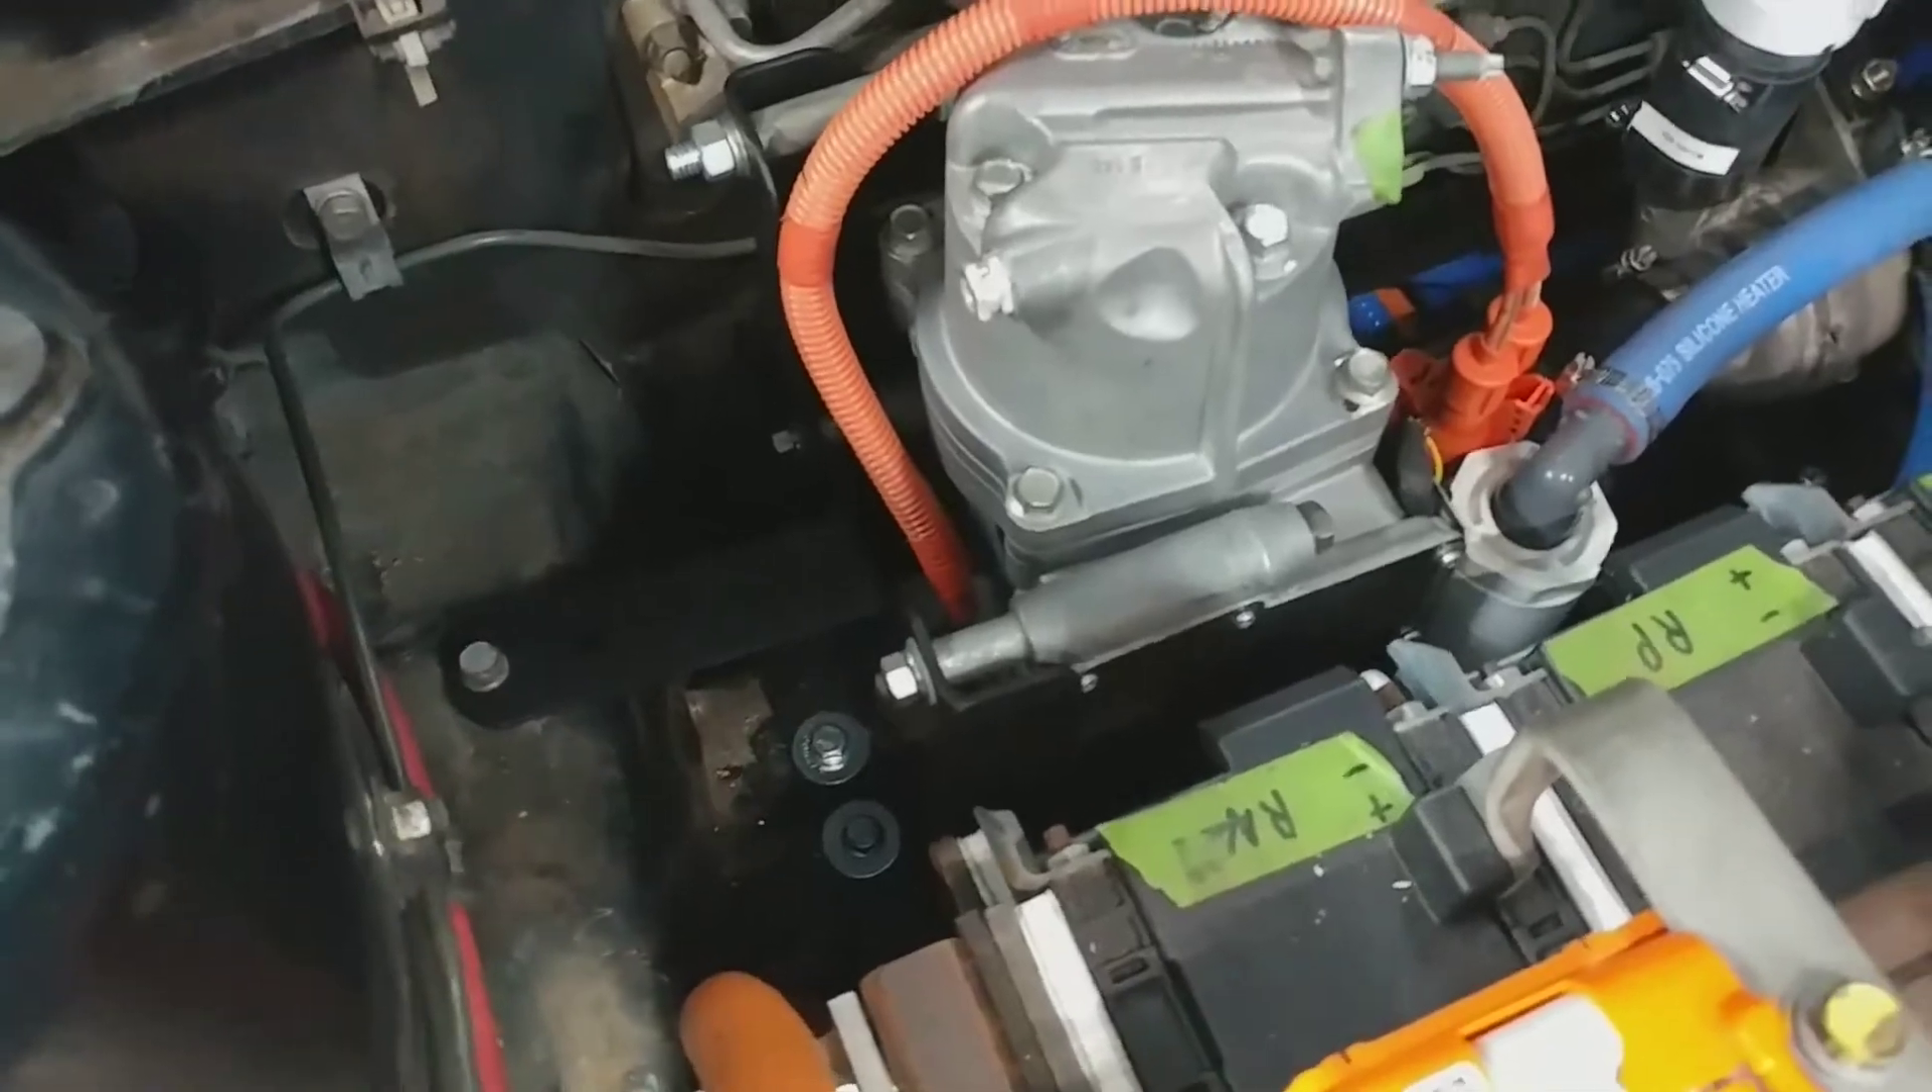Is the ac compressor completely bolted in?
Yes.